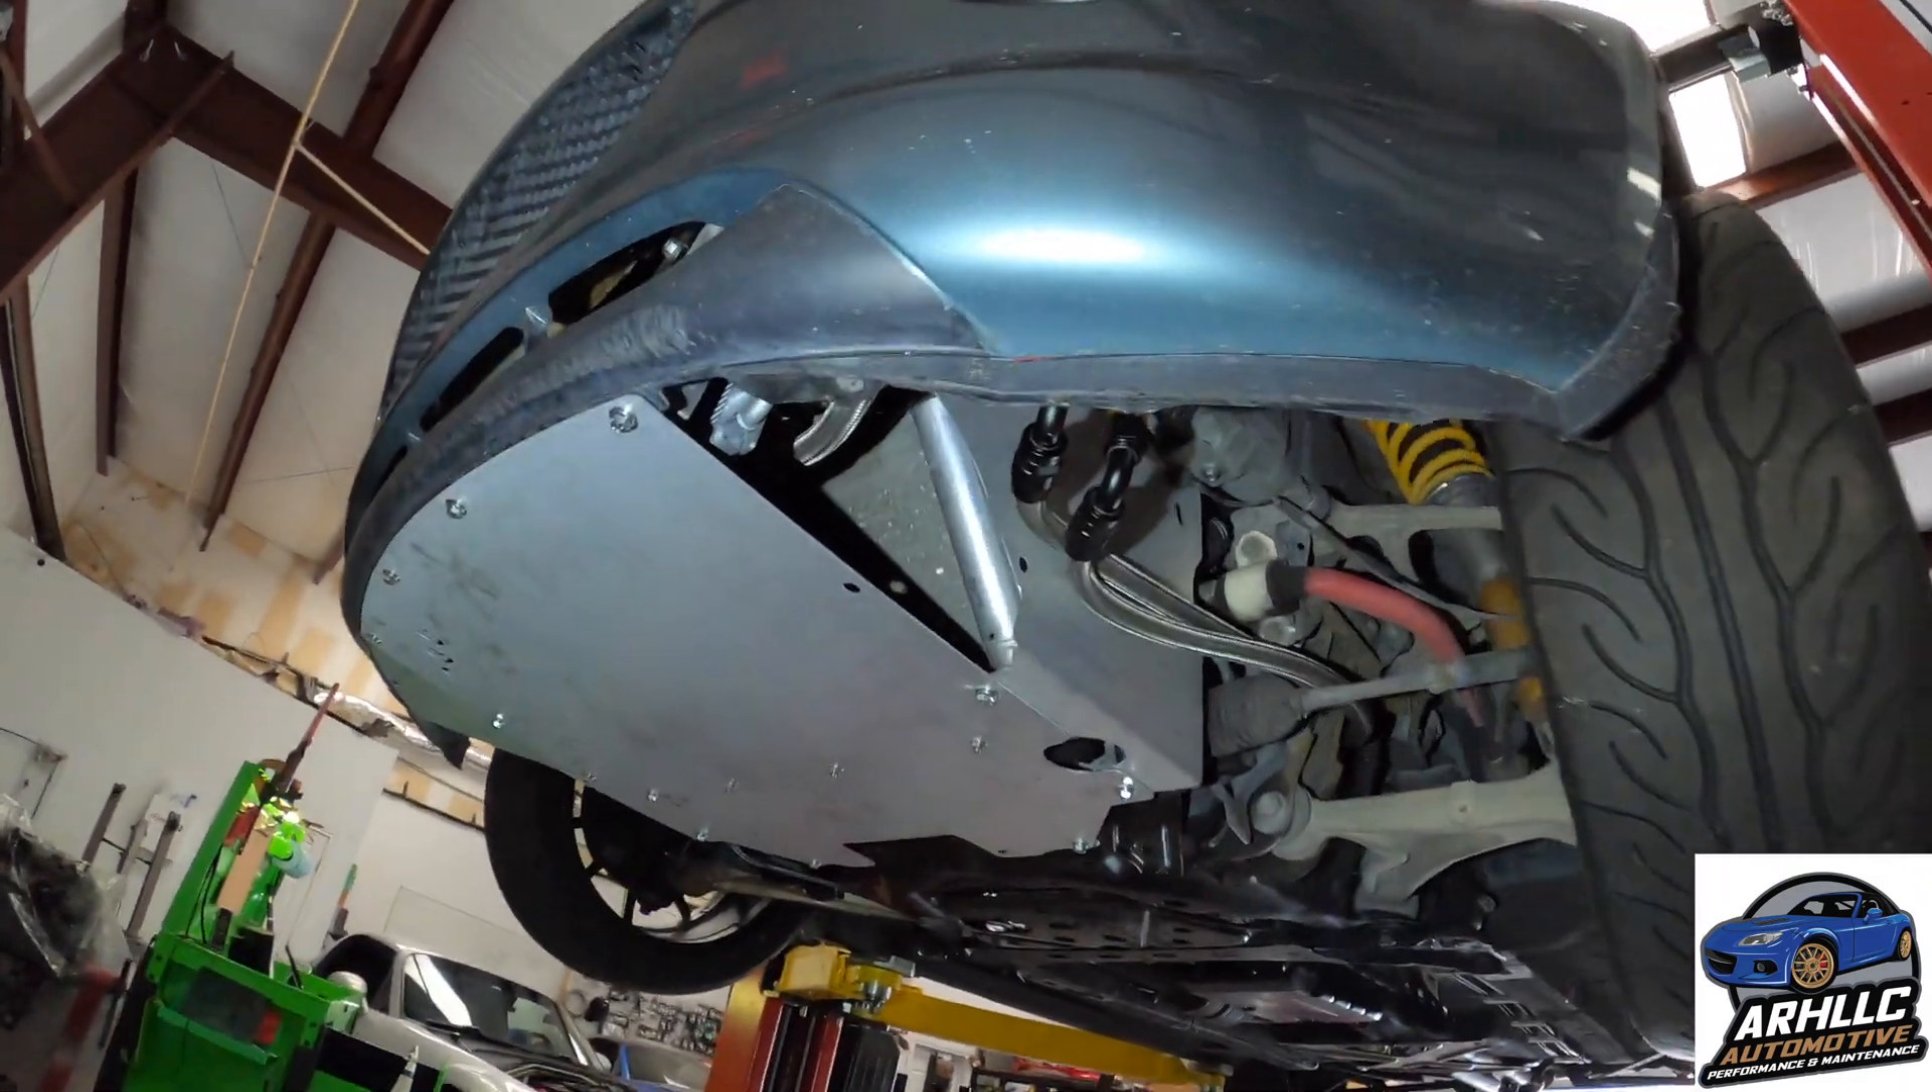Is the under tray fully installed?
Yes.